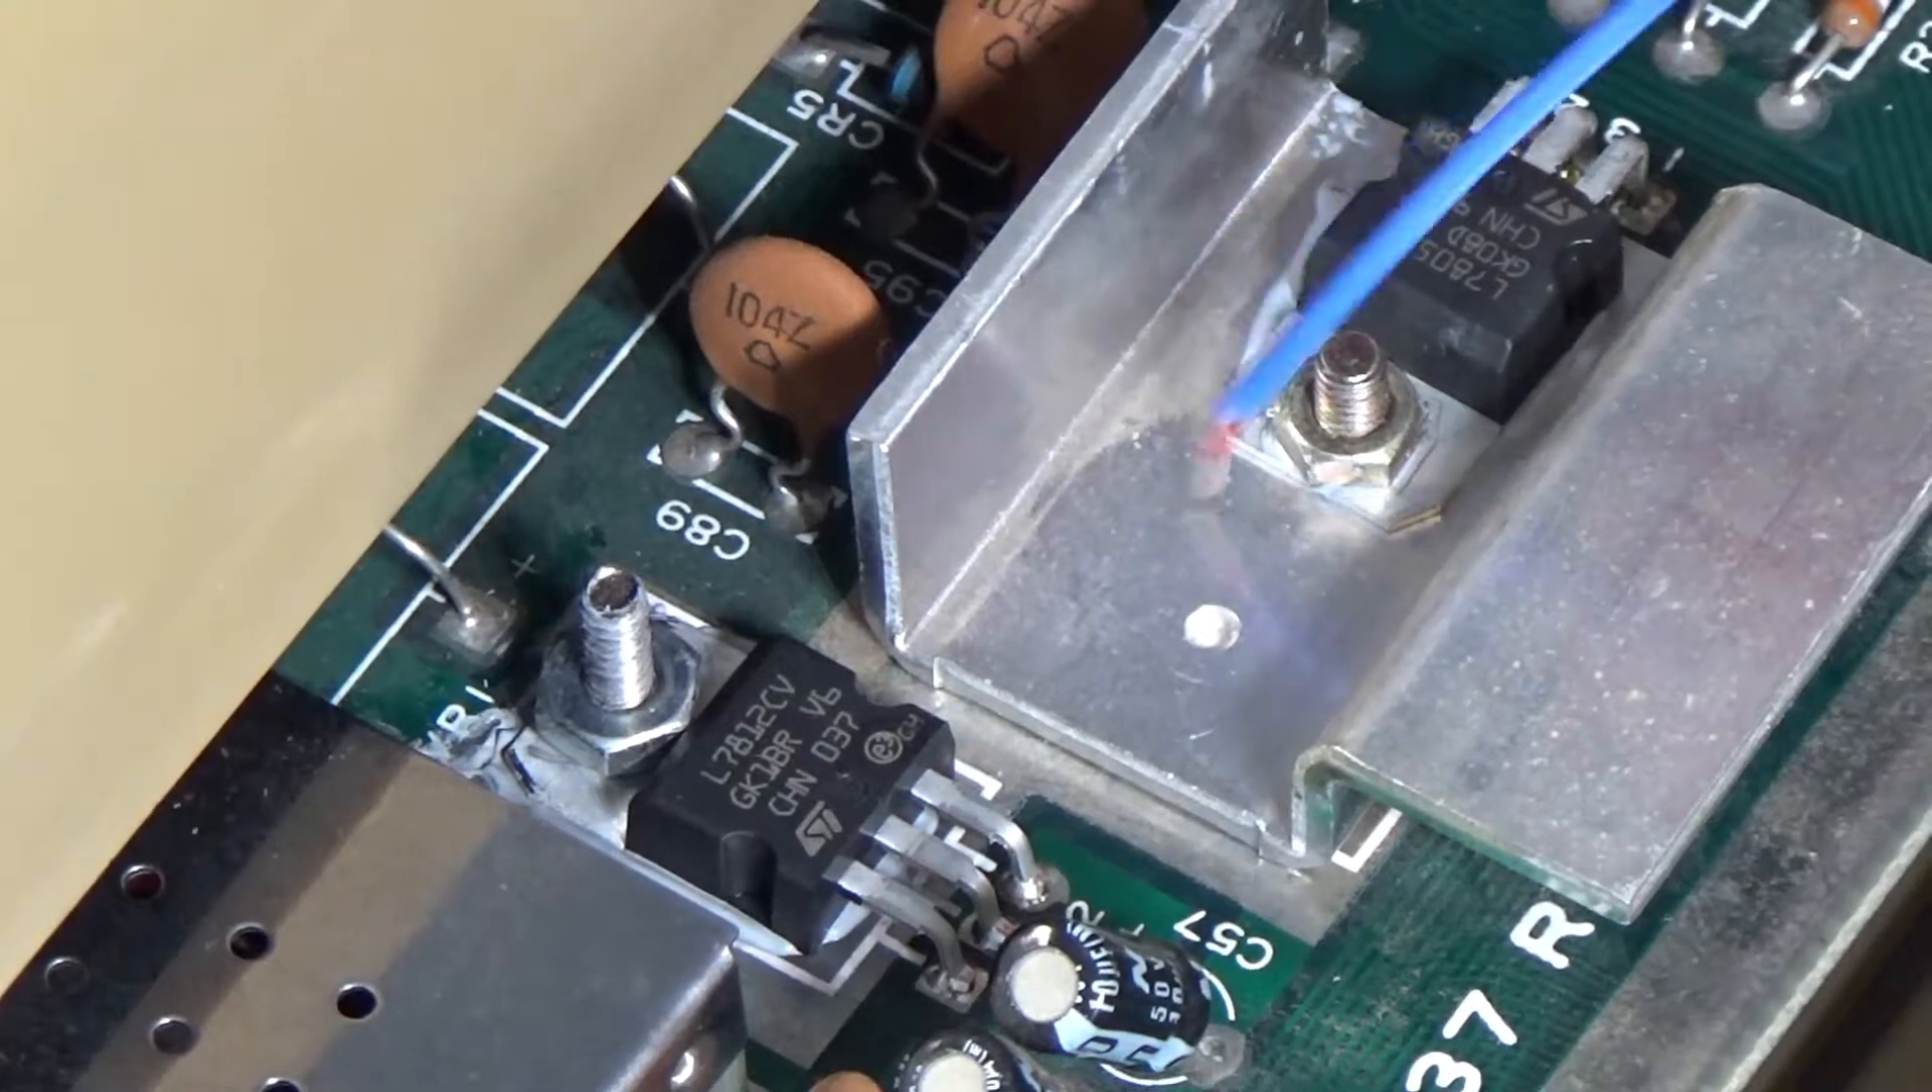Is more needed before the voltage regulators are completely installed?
No.